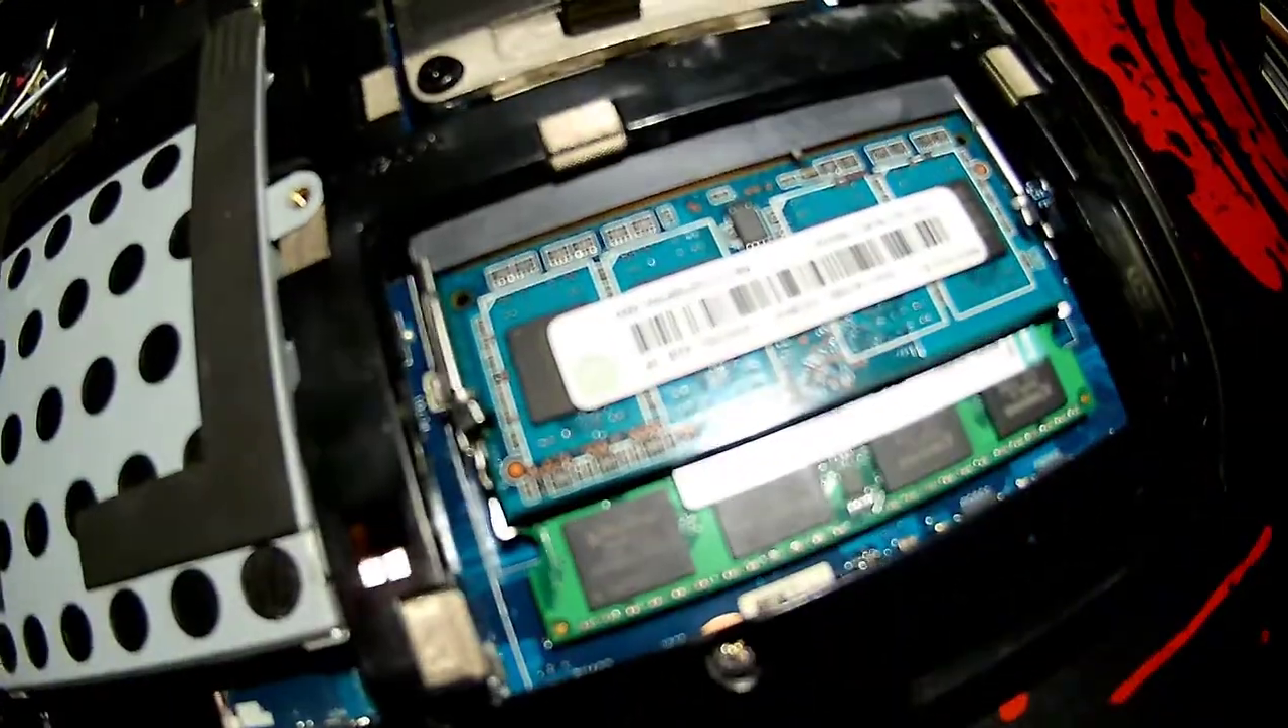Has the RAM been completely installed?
Yes.